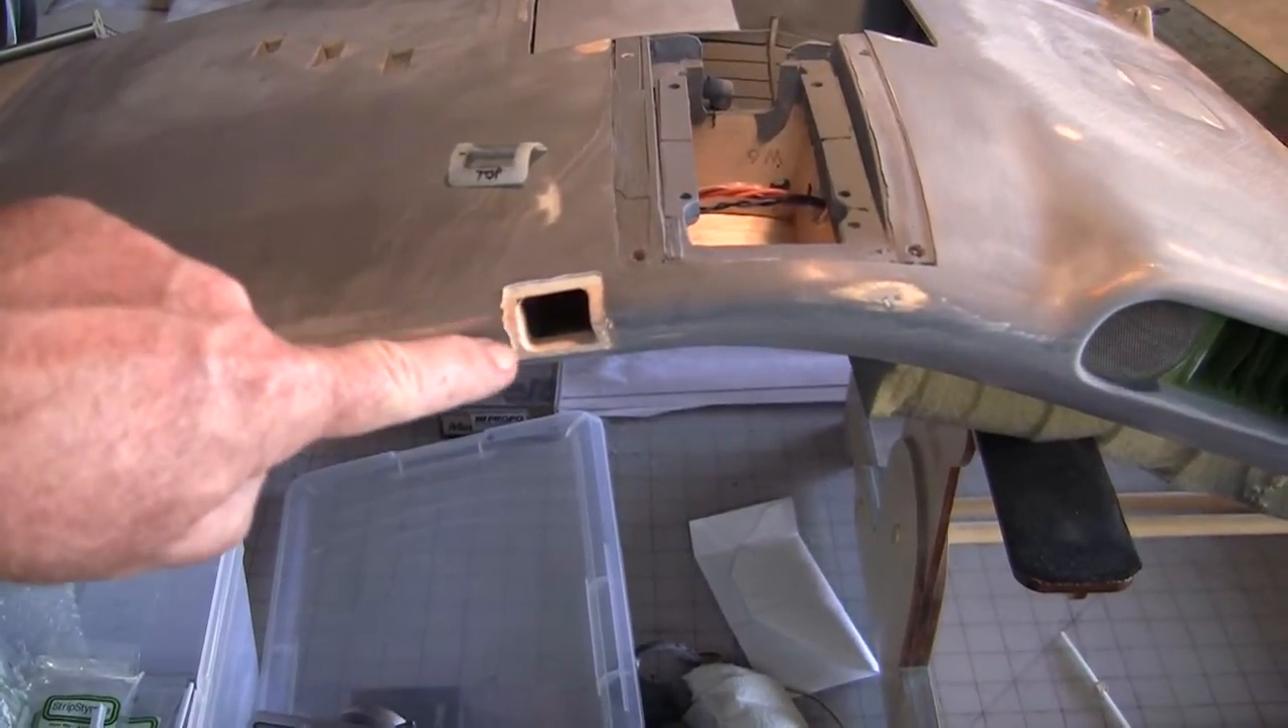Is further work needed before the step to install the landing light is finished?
Yes.